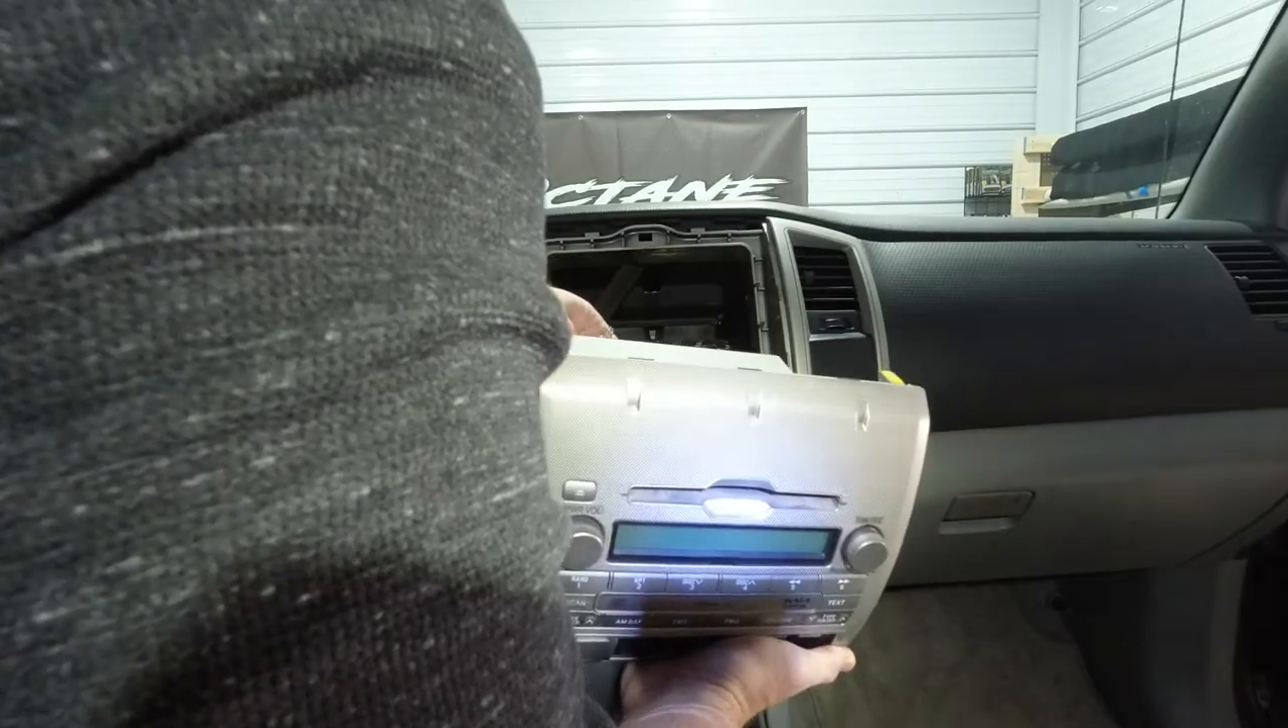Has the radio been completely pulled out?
Yes.